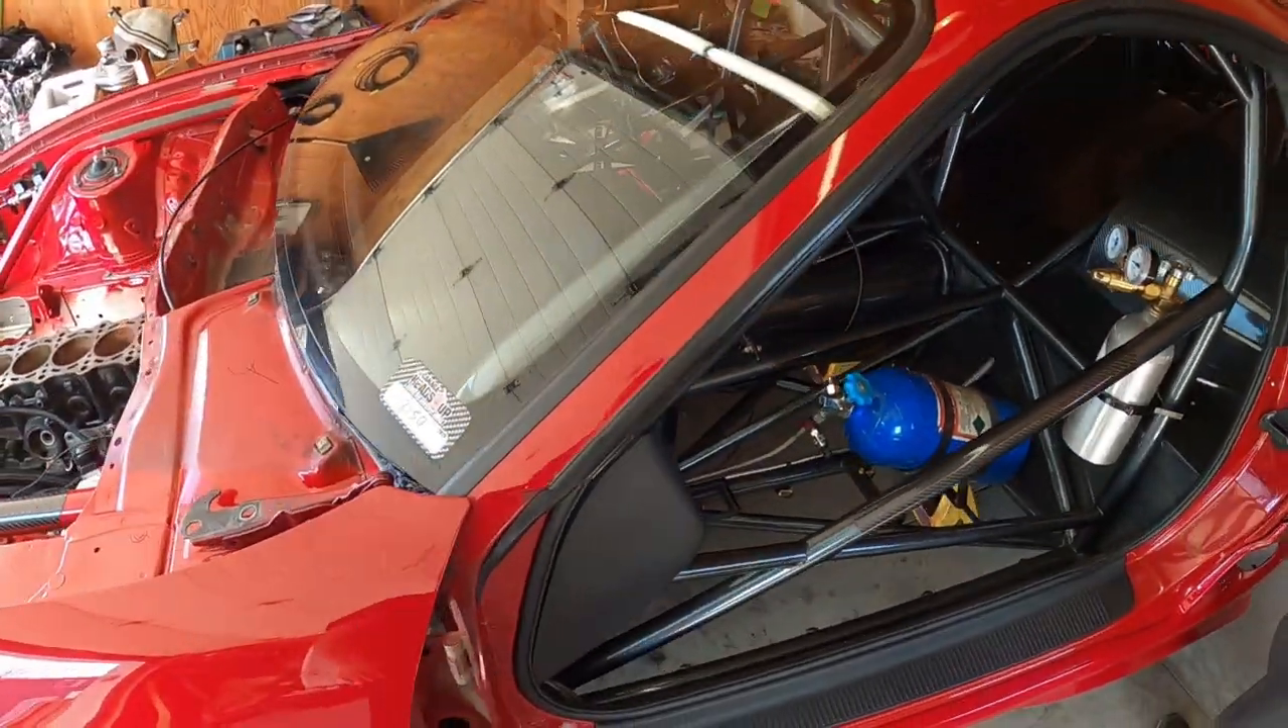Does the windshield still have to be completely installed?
No.